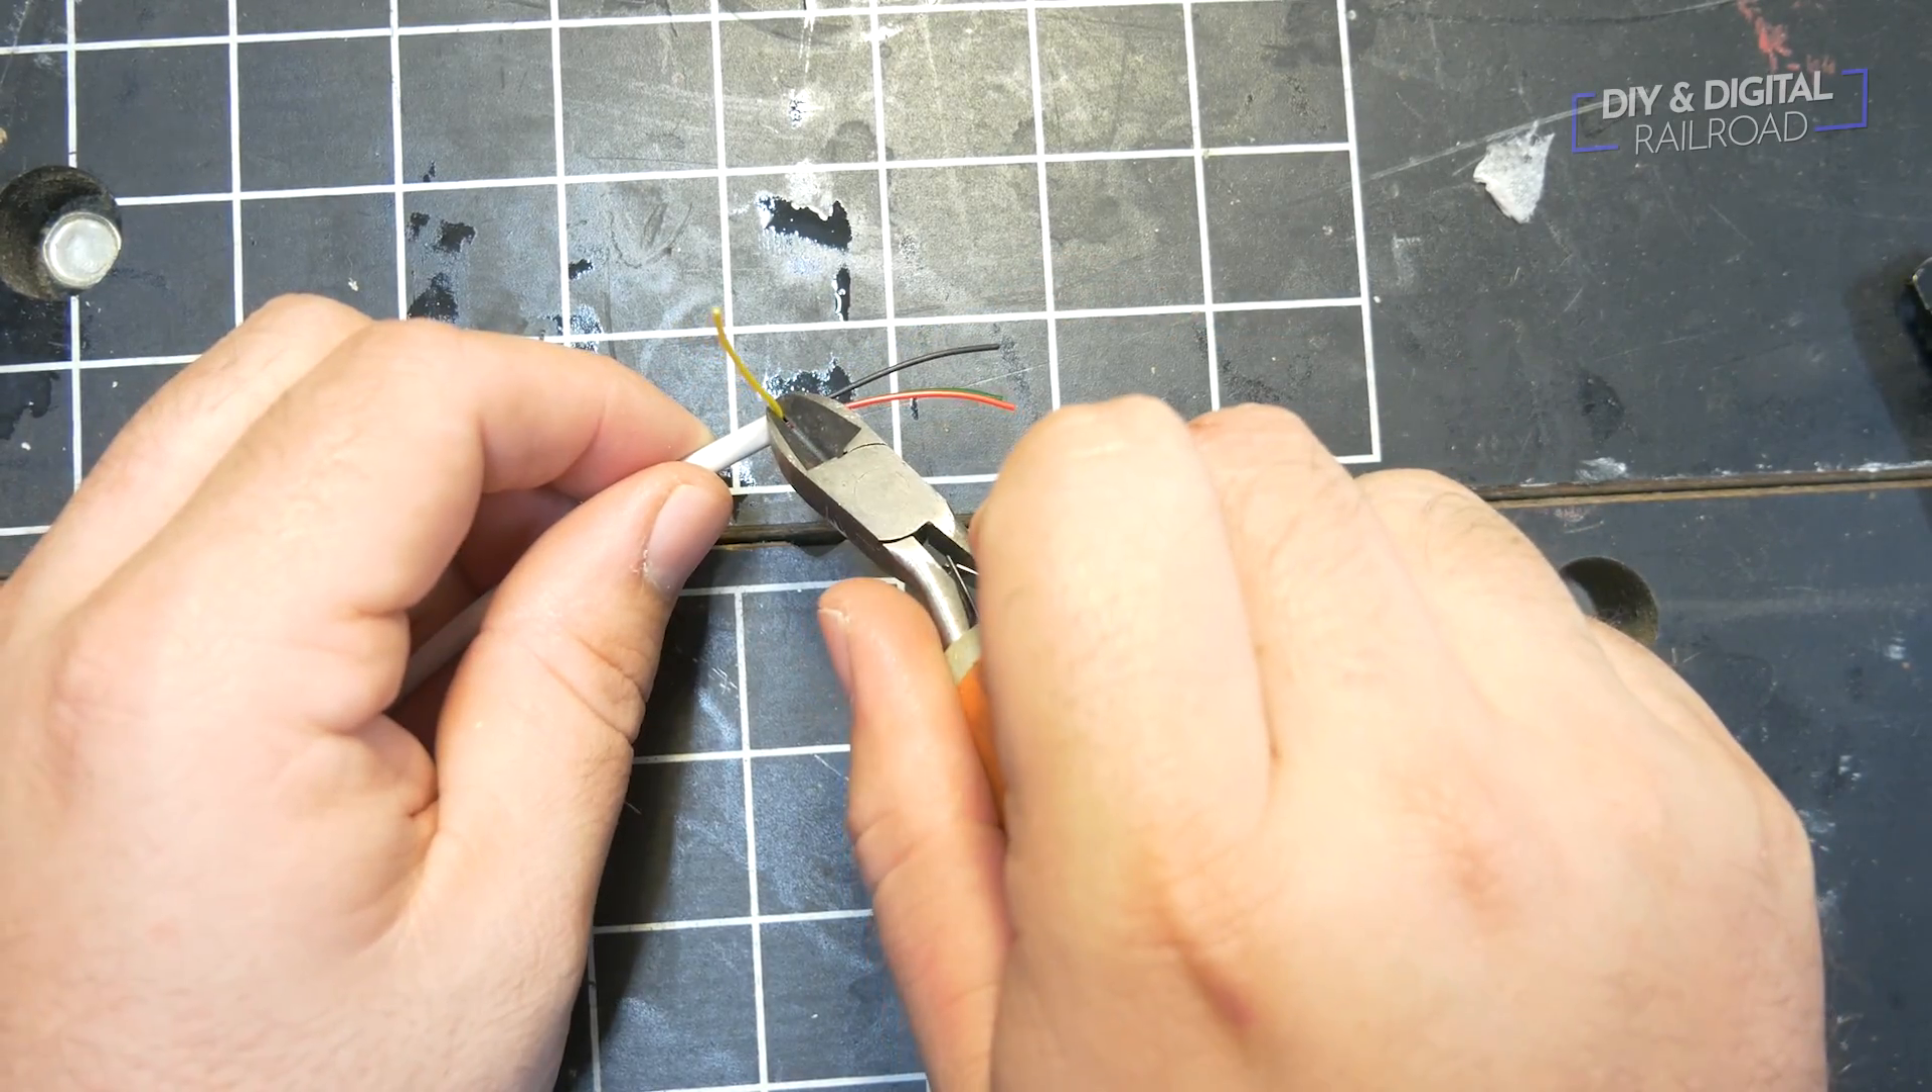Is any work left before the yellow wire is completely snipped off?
Yes.